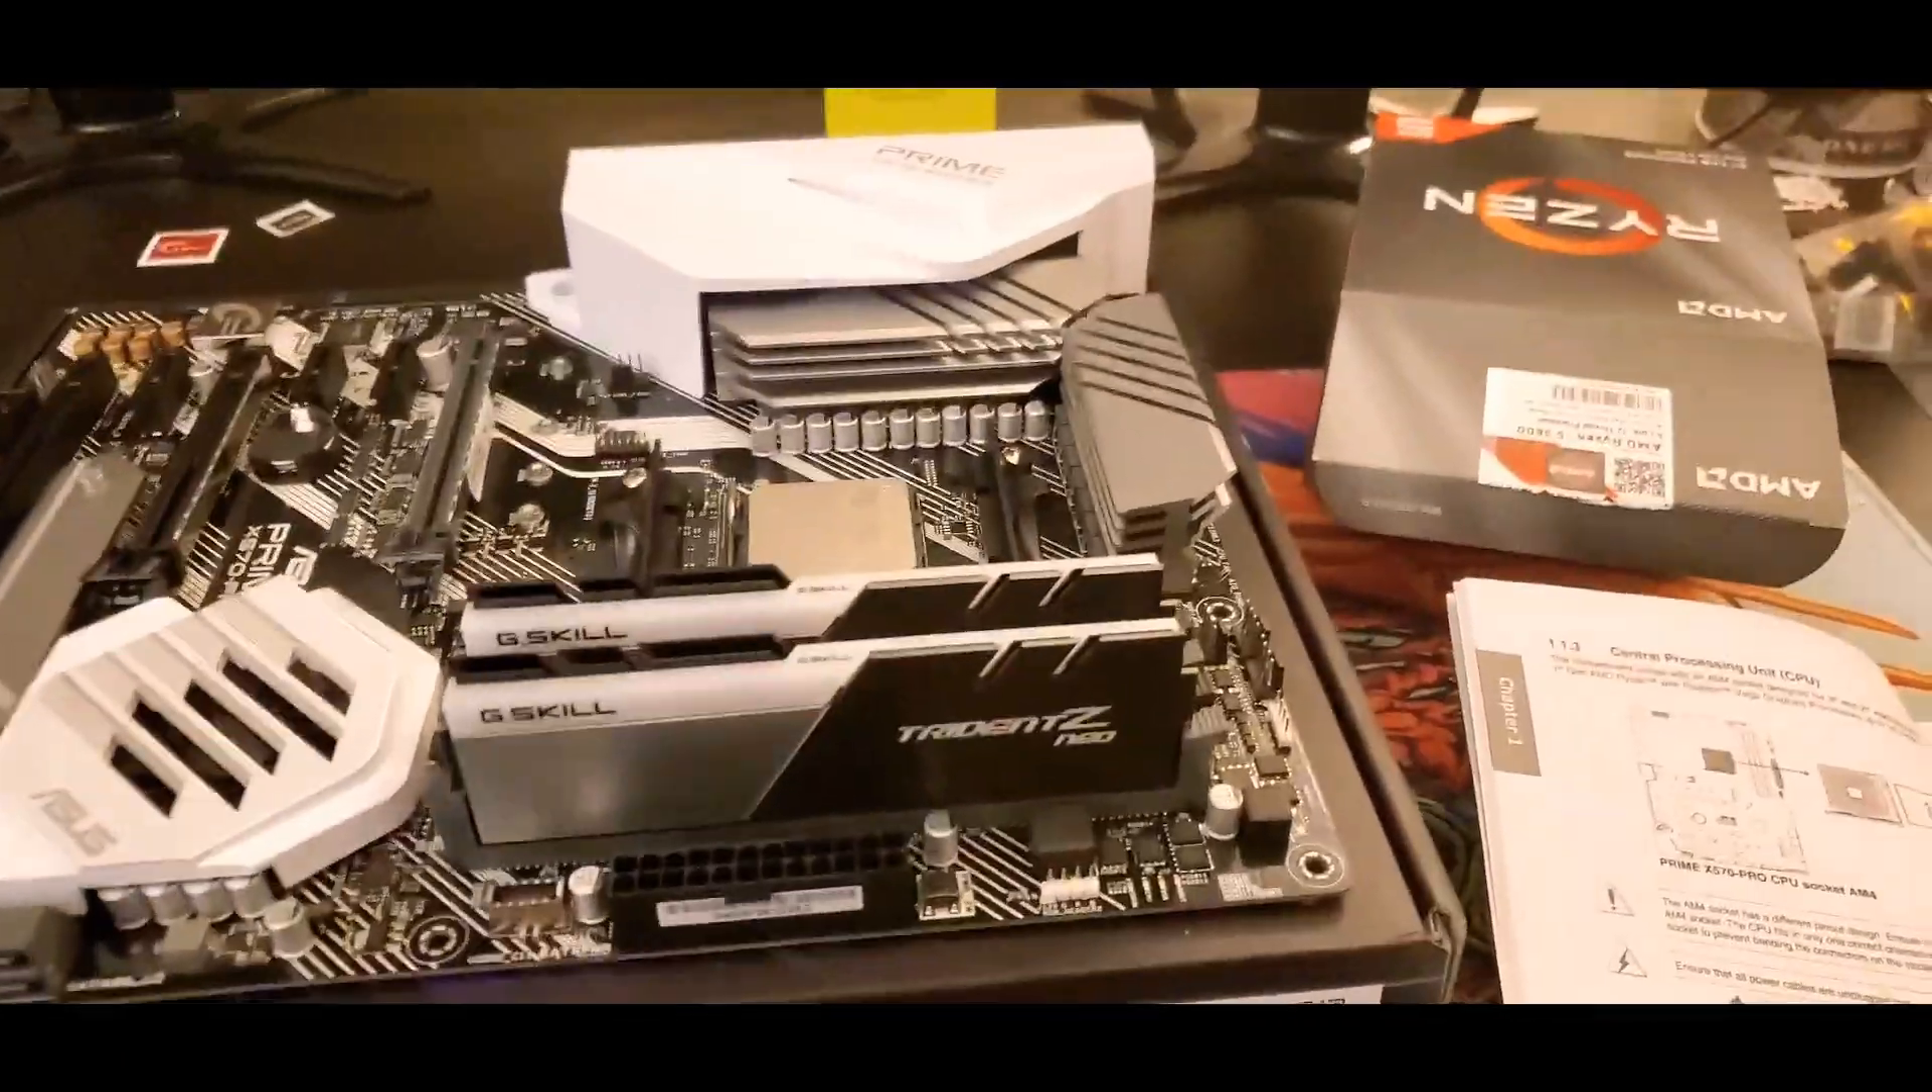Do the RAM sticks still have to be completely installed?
No.